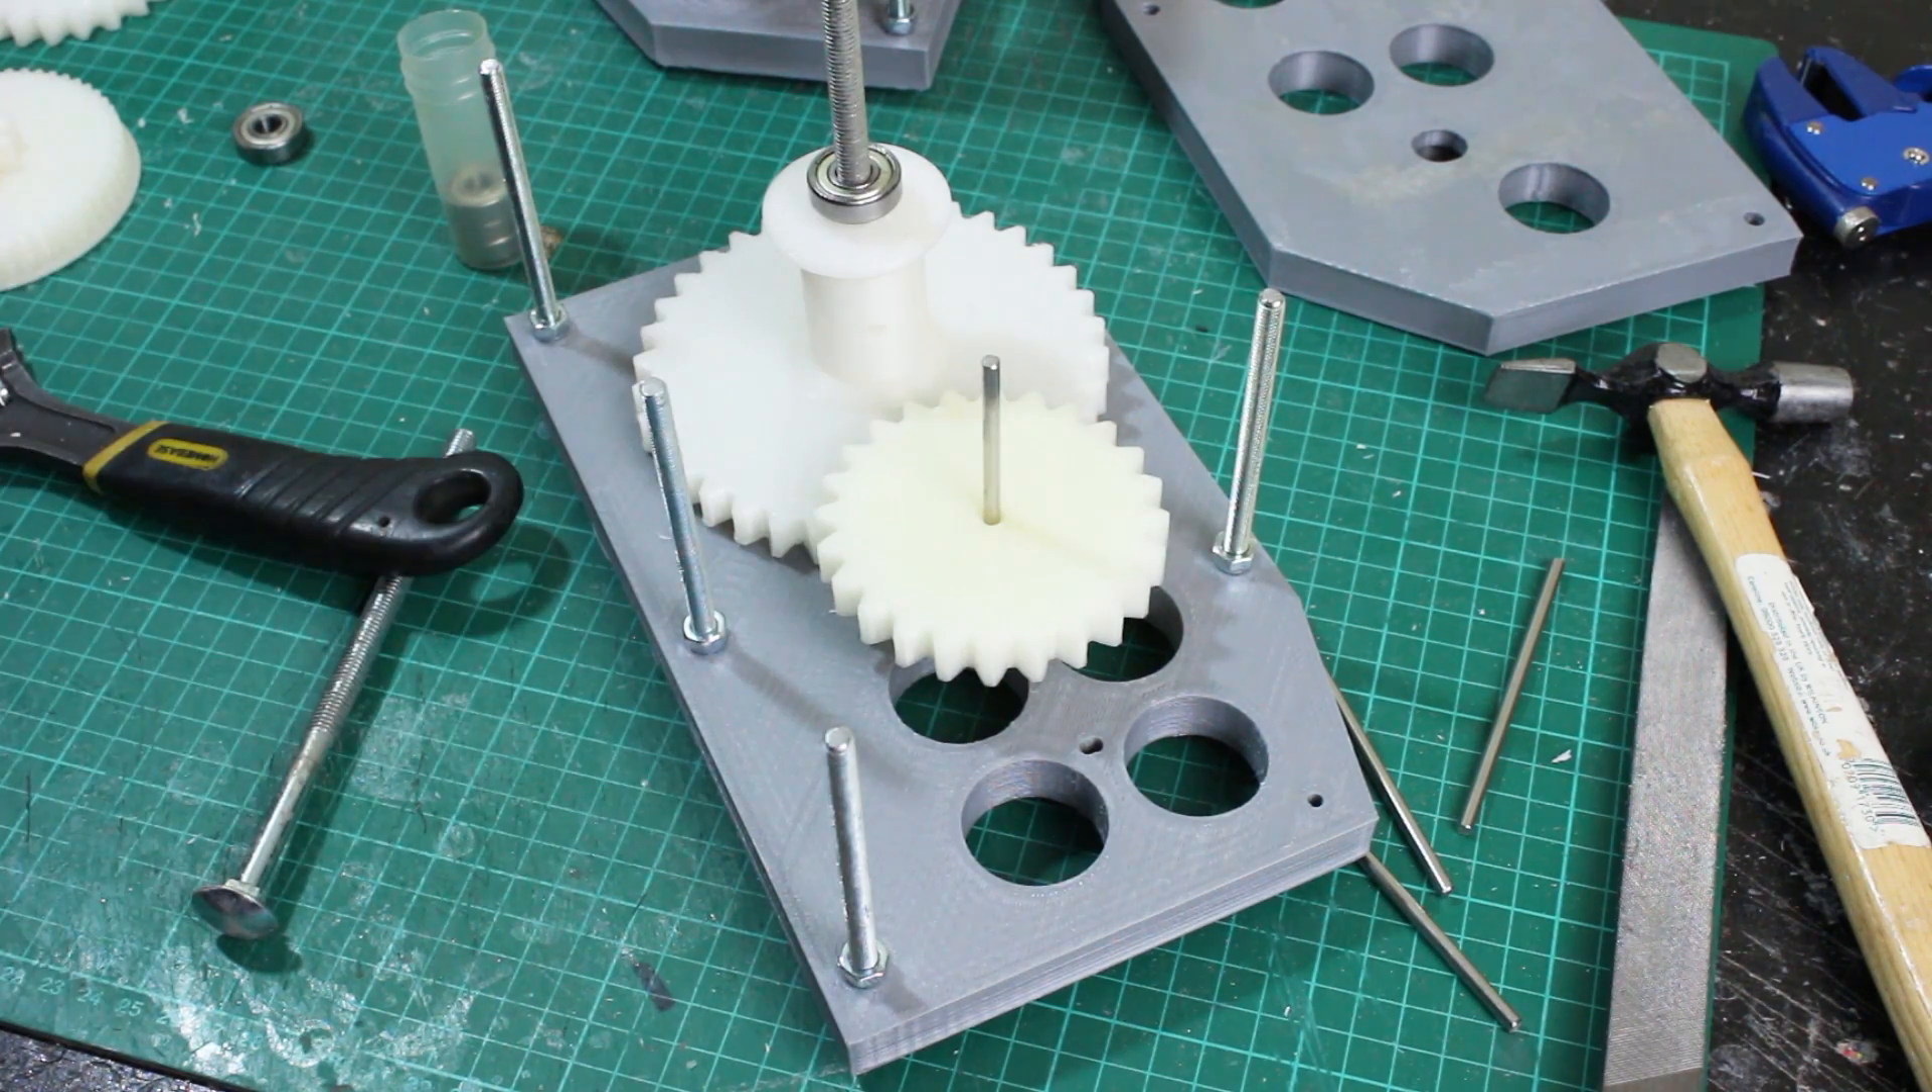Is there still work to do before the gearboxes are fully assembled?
Yes.